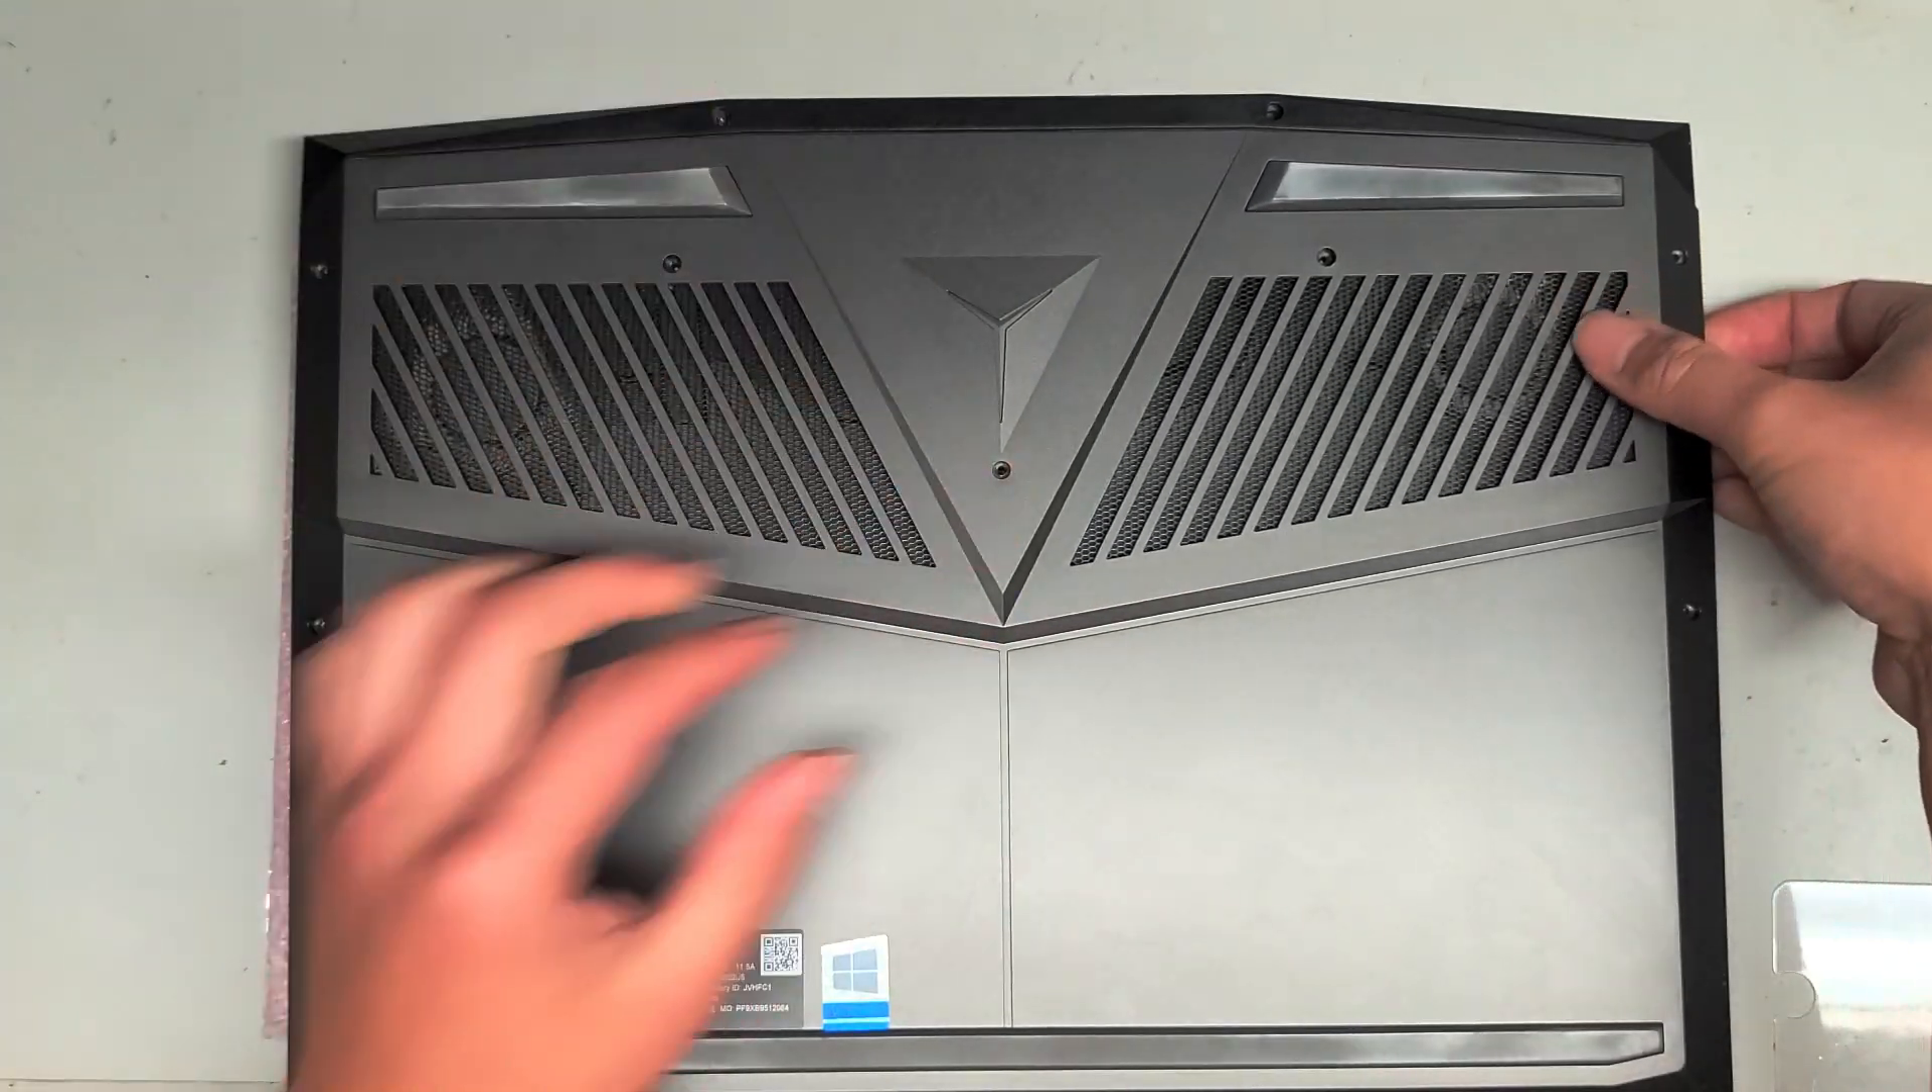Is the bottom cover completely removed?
No.